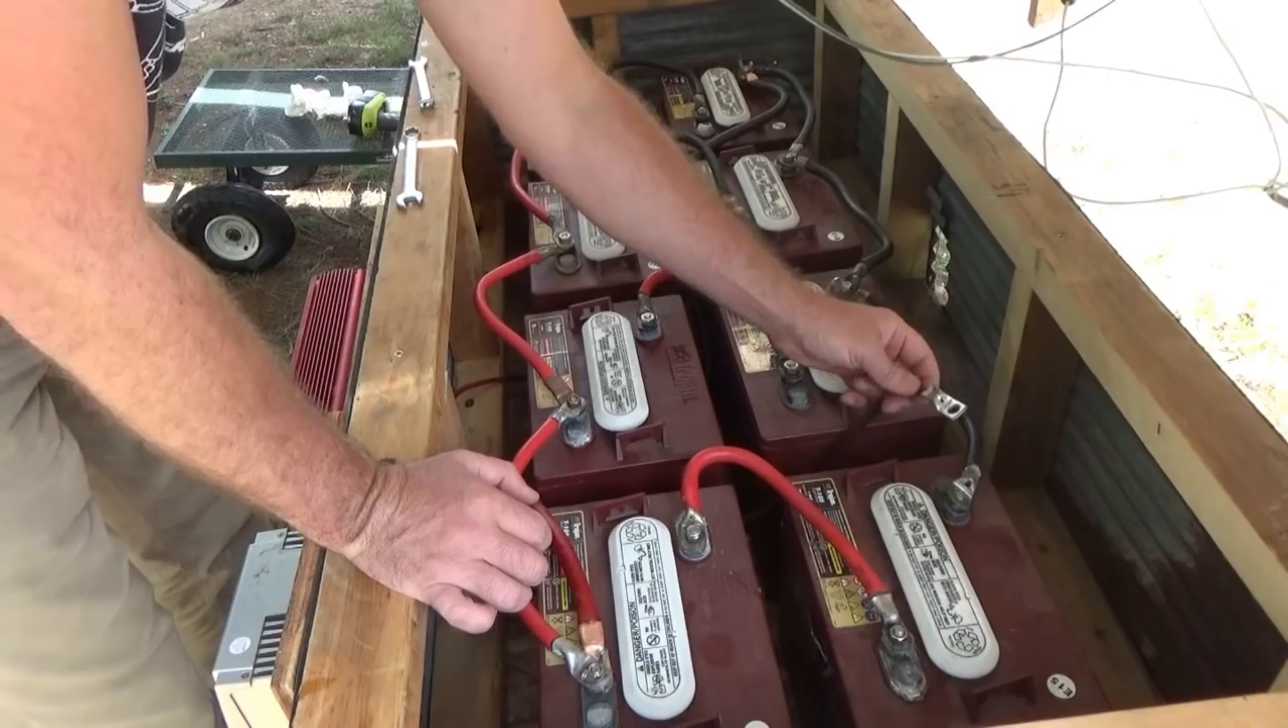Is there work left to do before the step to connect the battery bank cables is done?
Yes.